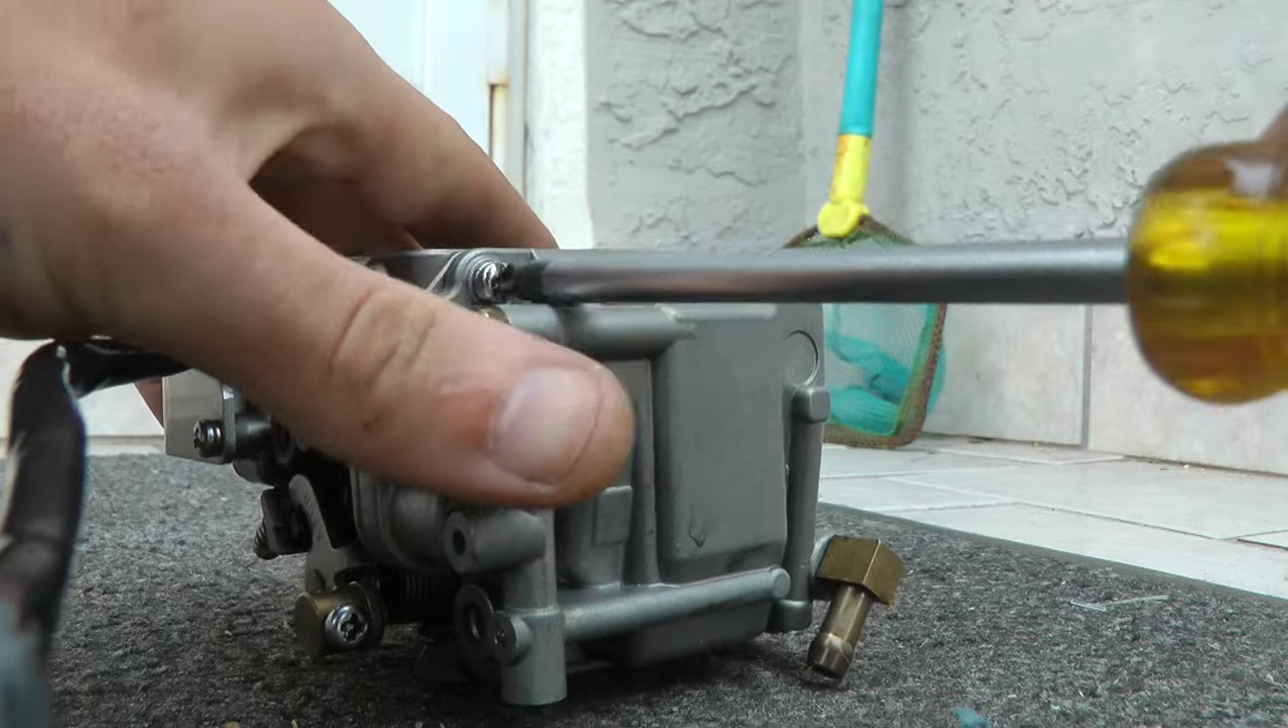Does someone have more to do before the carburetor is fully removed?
No.